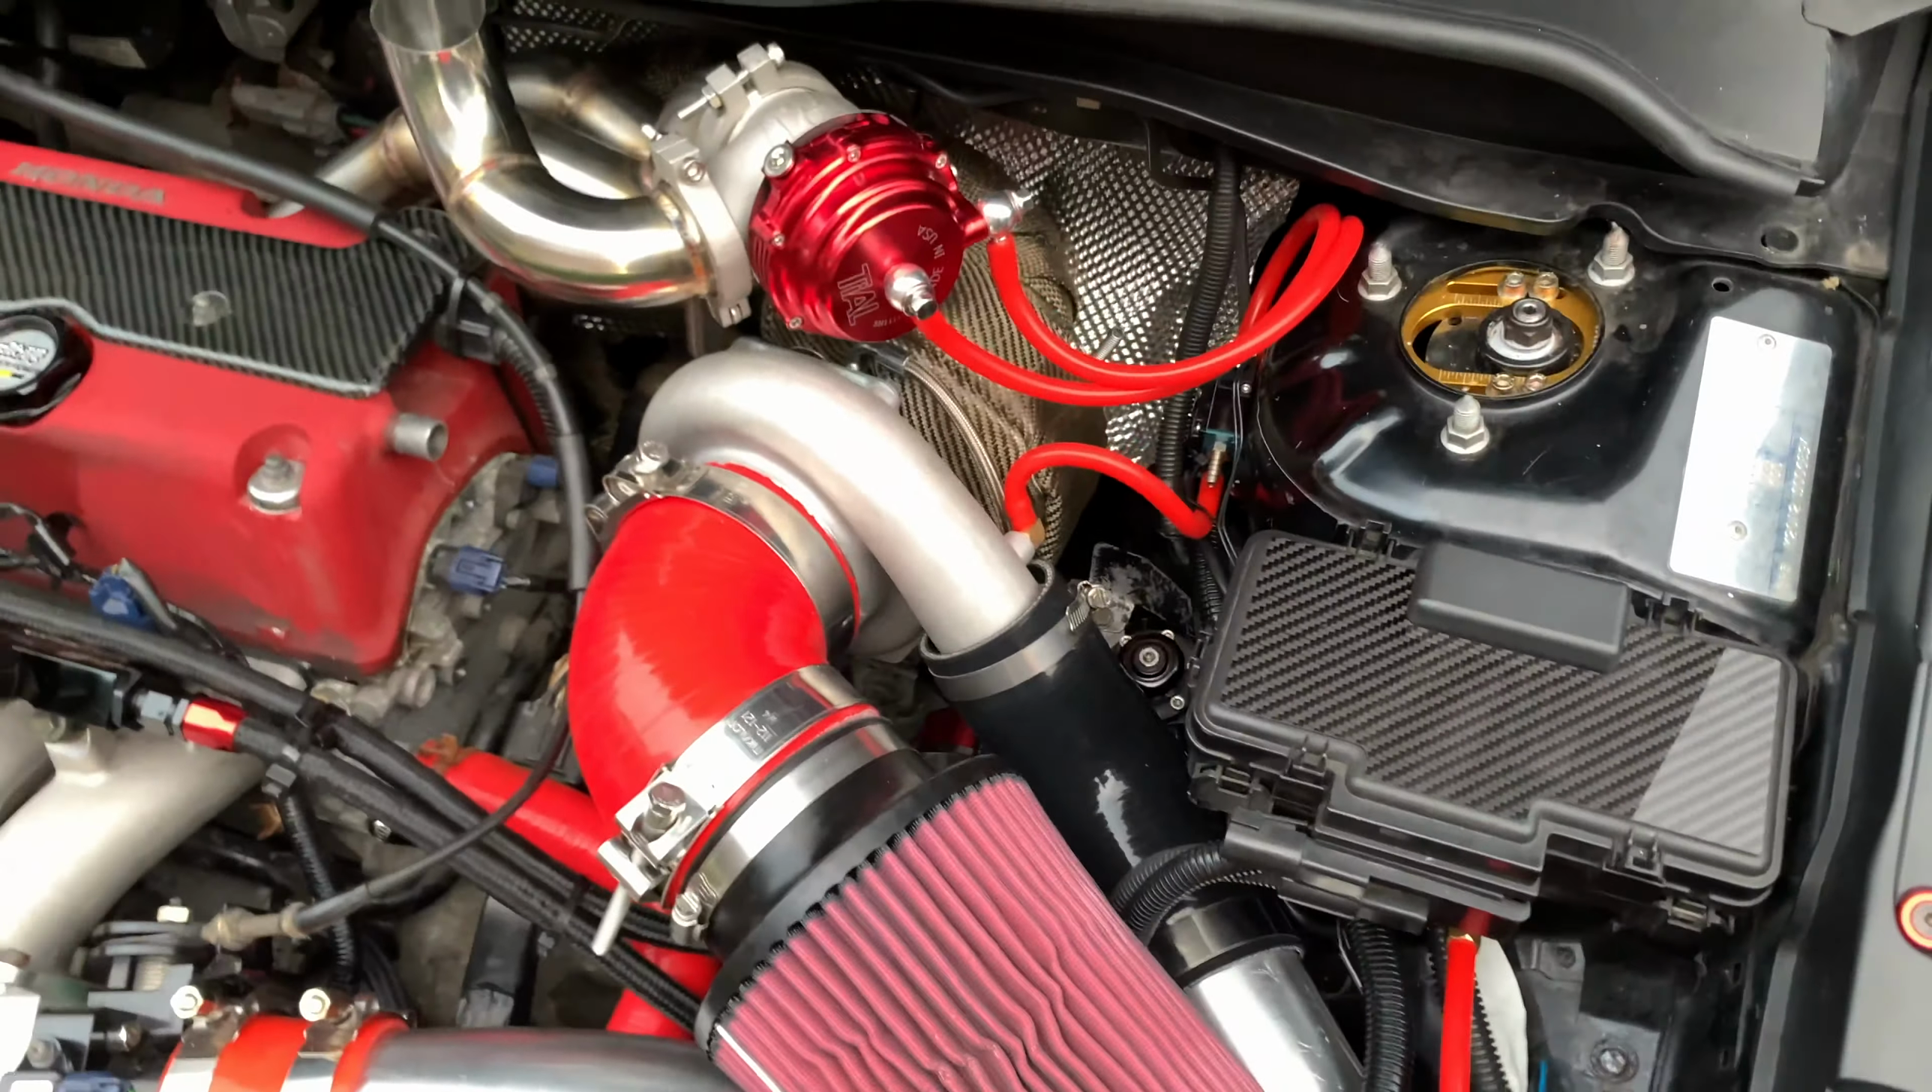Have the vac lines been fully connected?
Yes.